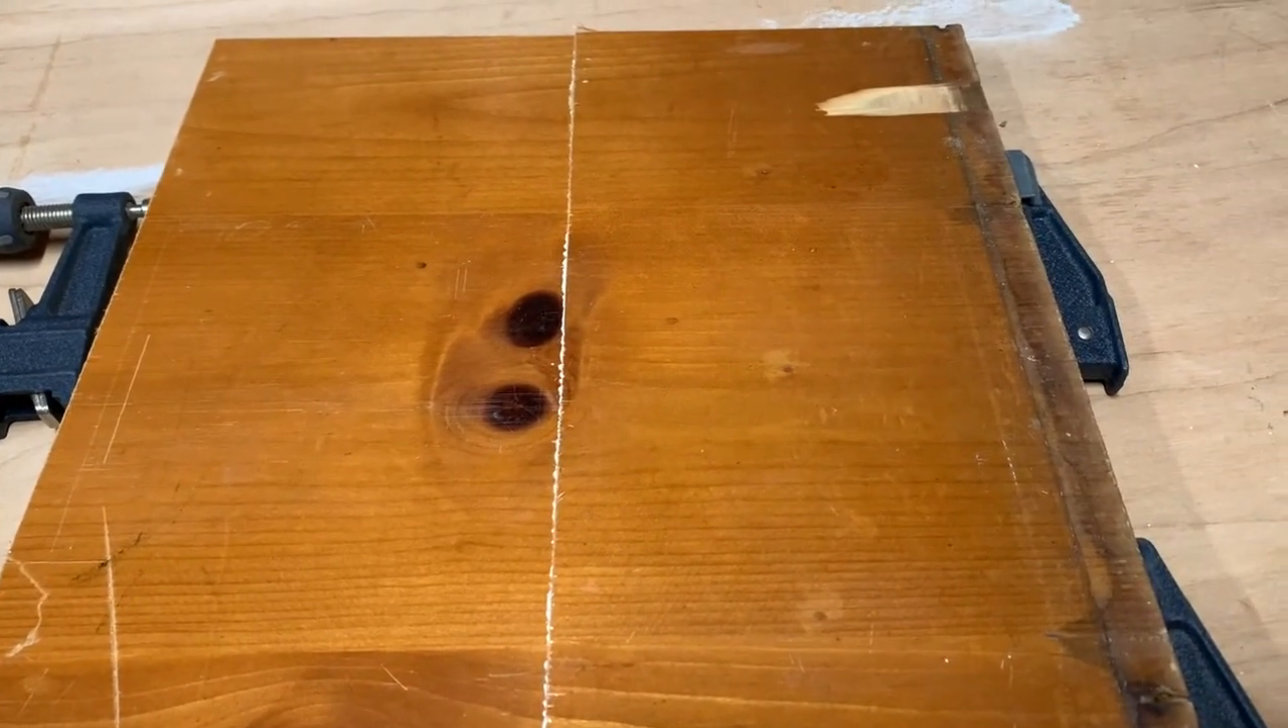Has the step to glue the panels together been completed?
Yes.